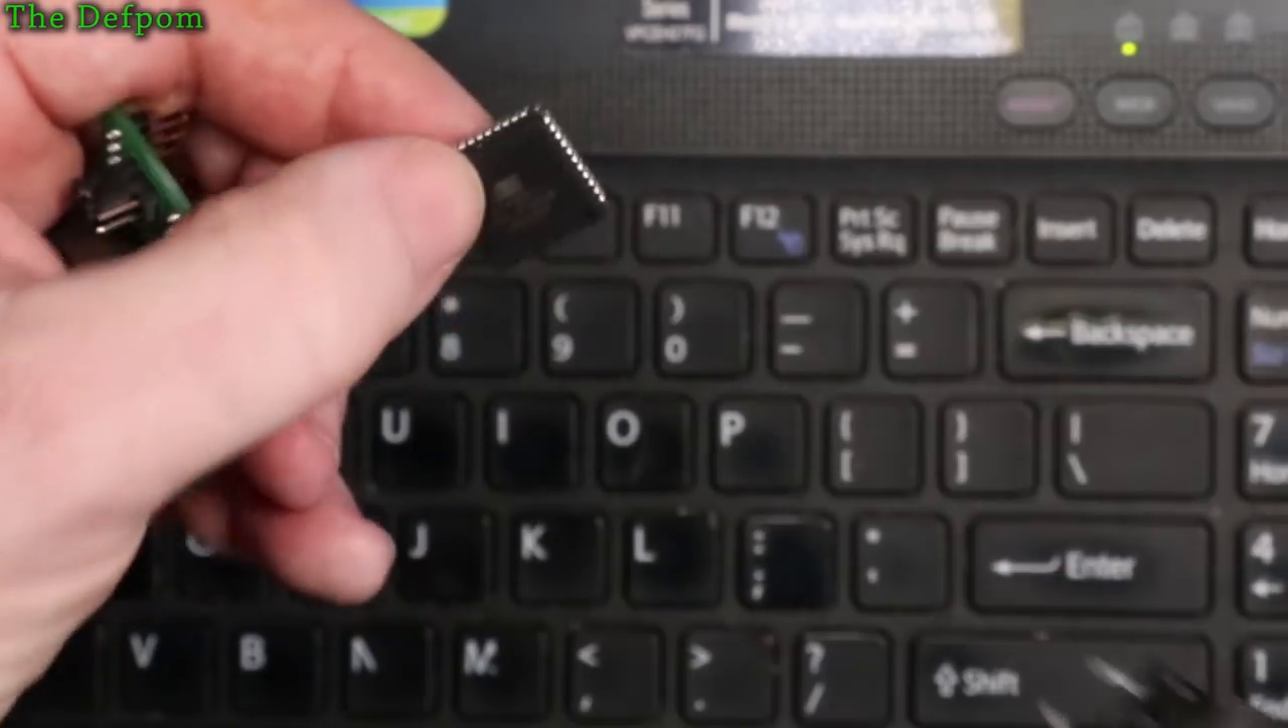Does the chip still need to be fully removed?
No.